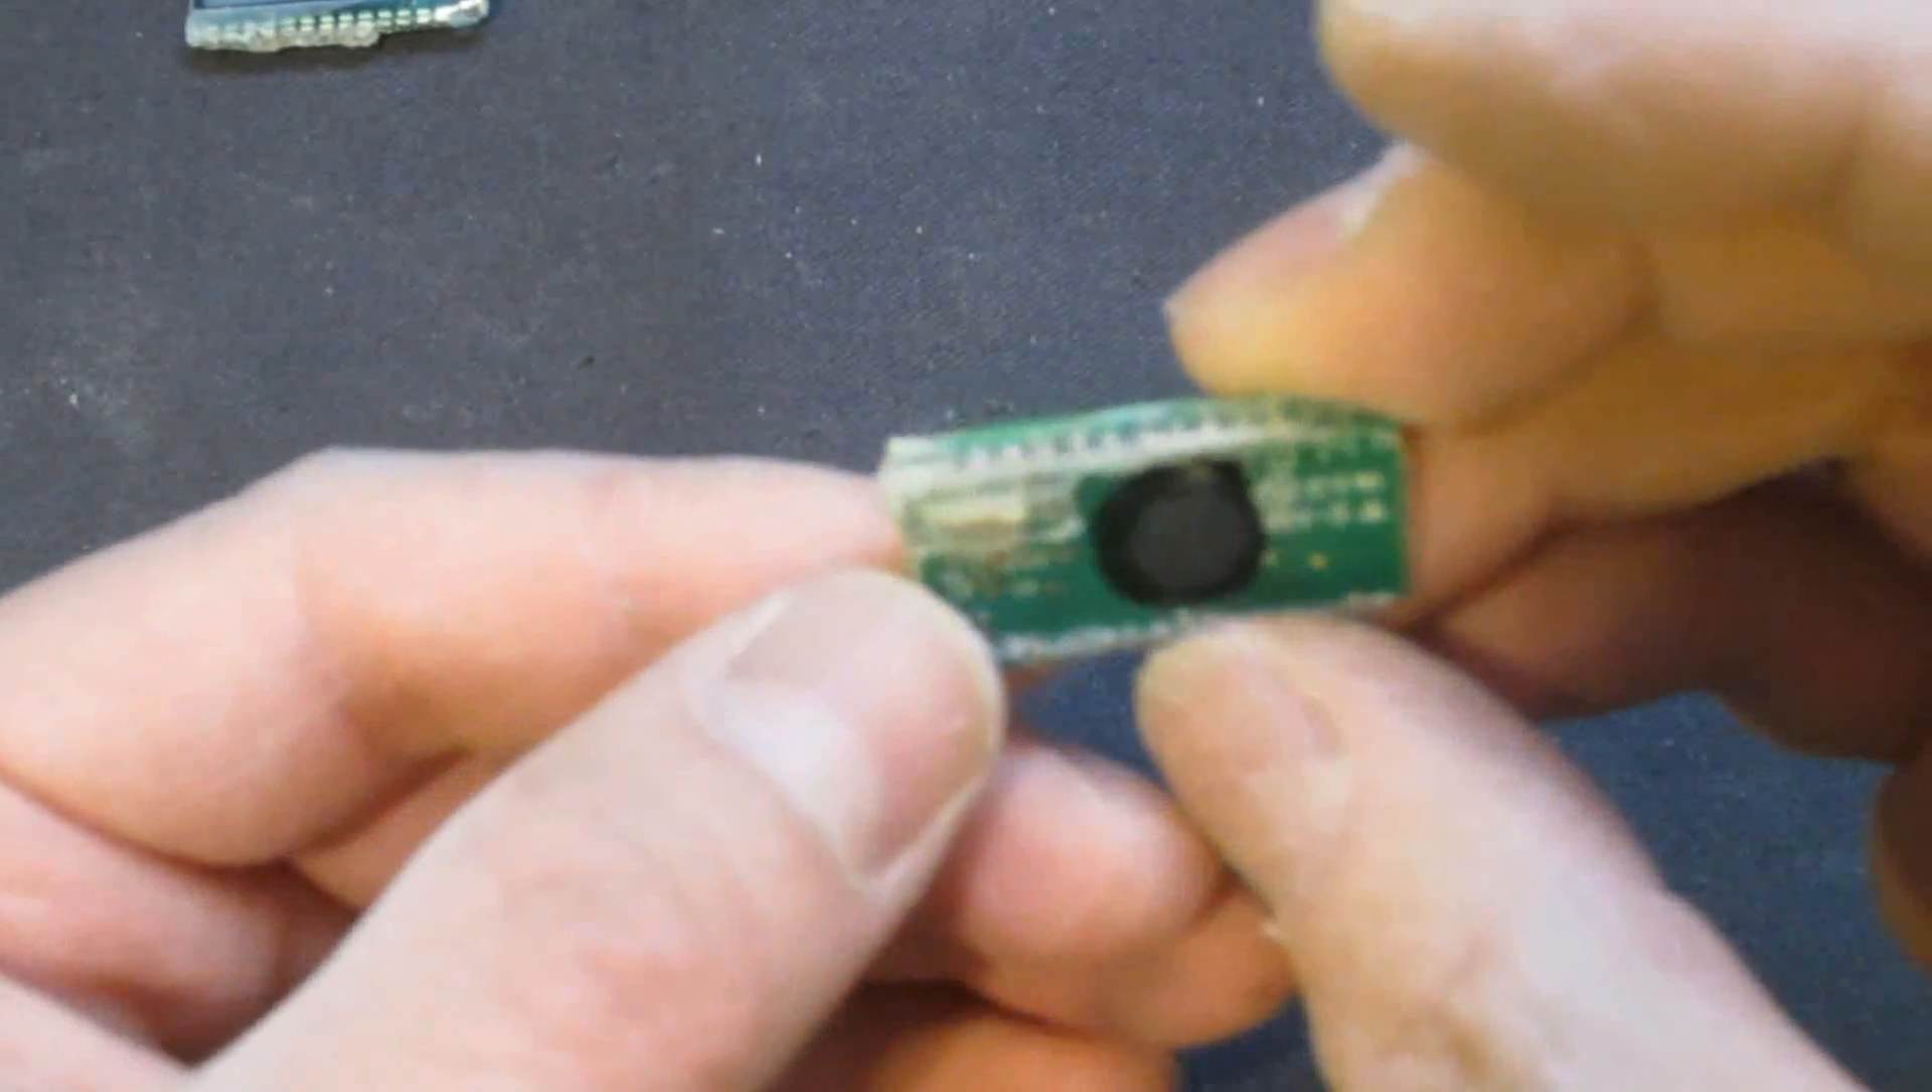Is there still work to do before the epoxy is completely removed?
Yes.